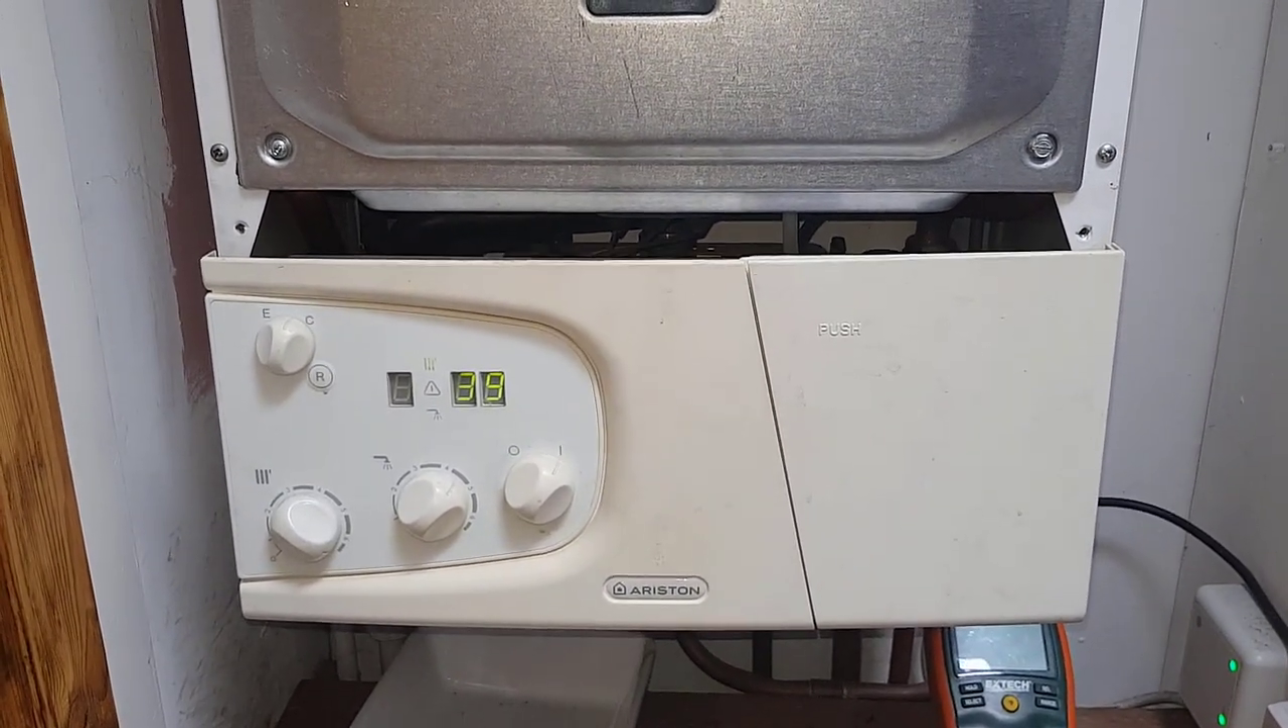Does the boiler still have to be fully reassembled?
Yes.